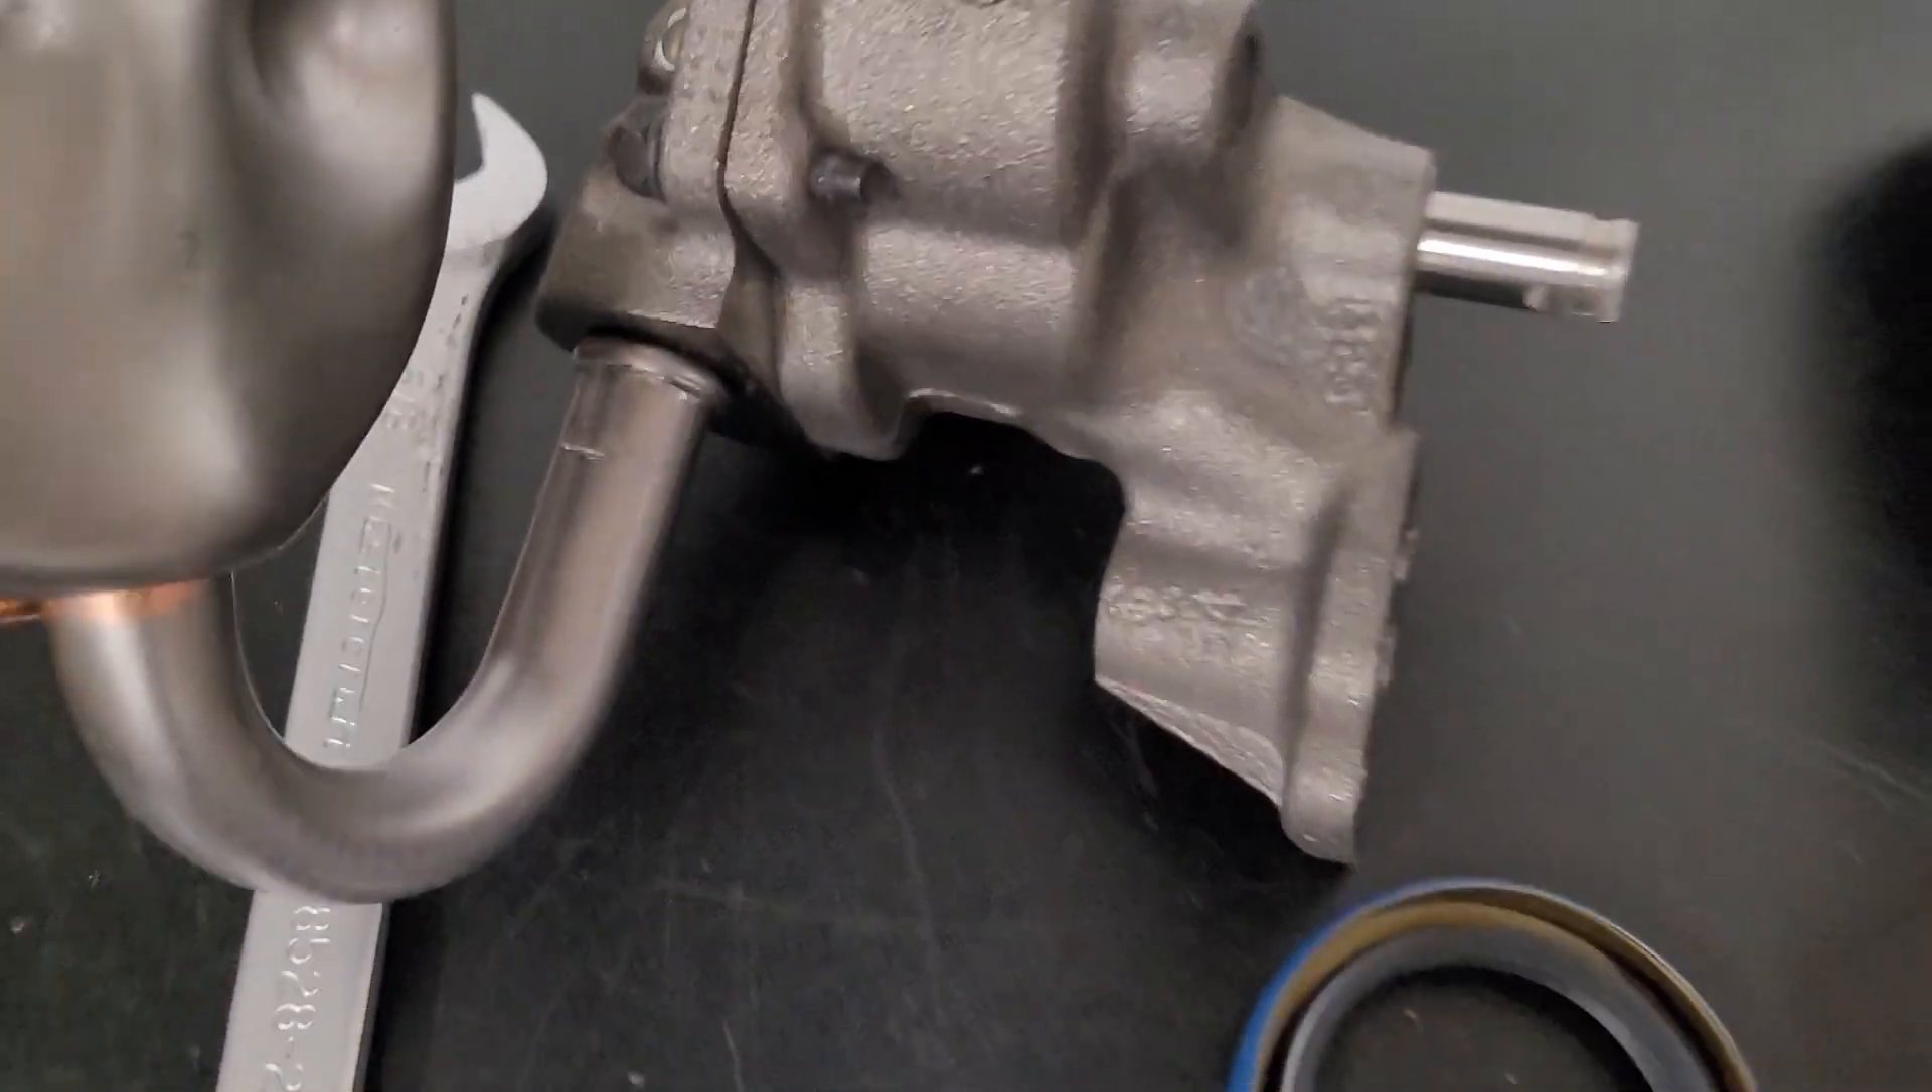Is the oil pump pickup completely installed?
Yes.